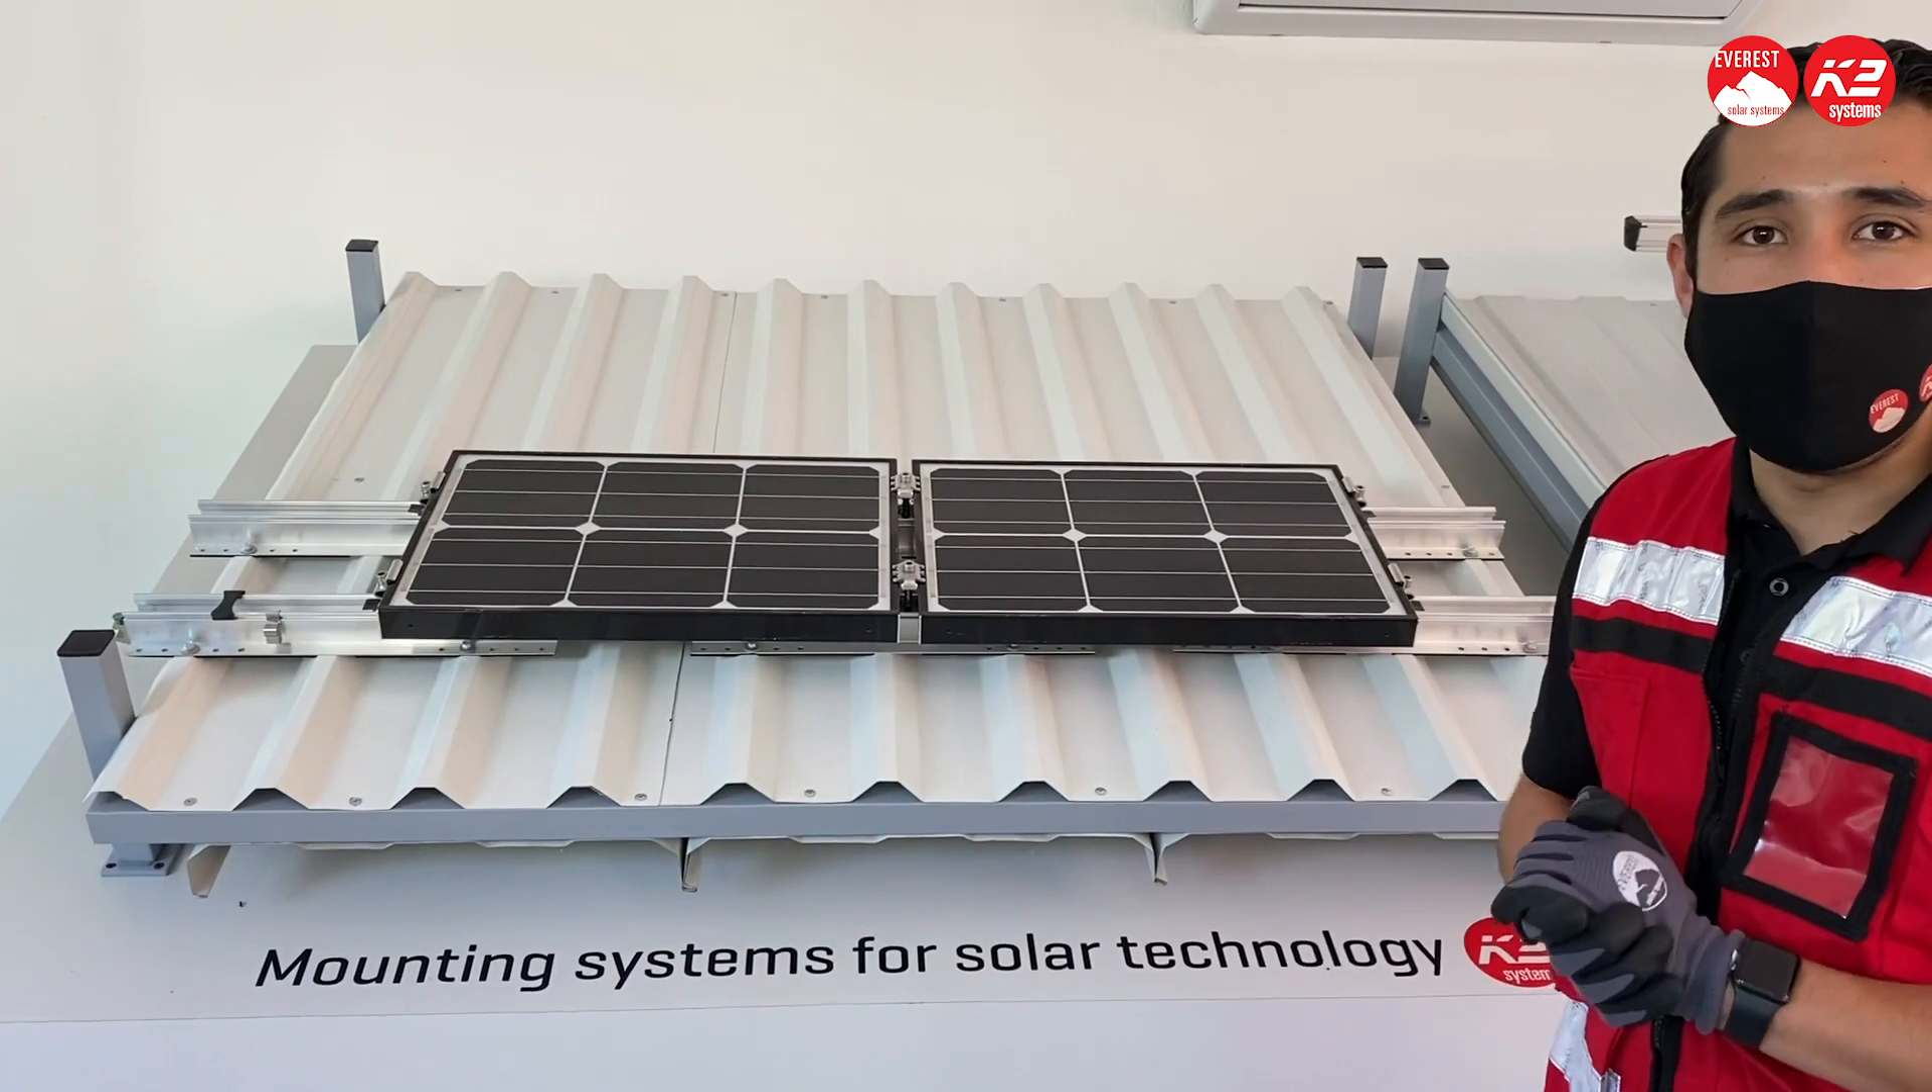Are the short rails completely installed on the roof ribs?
Yes.